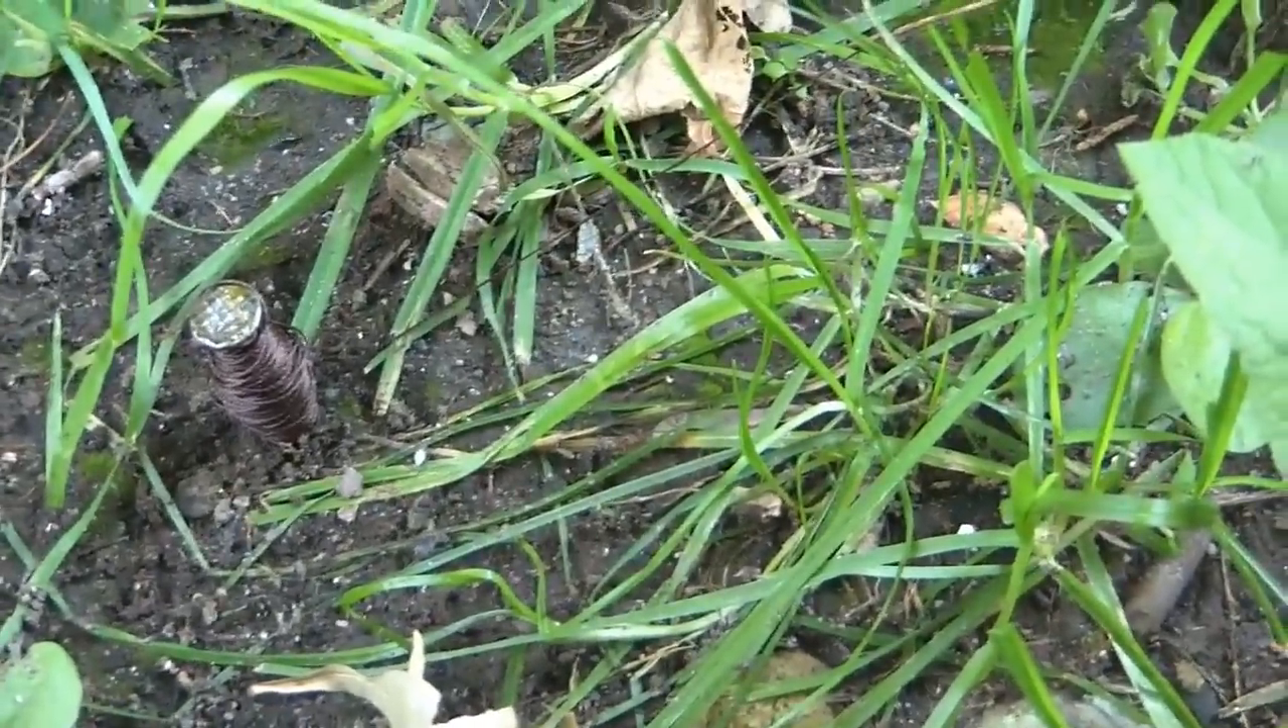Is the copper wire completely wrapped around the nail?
Yes.